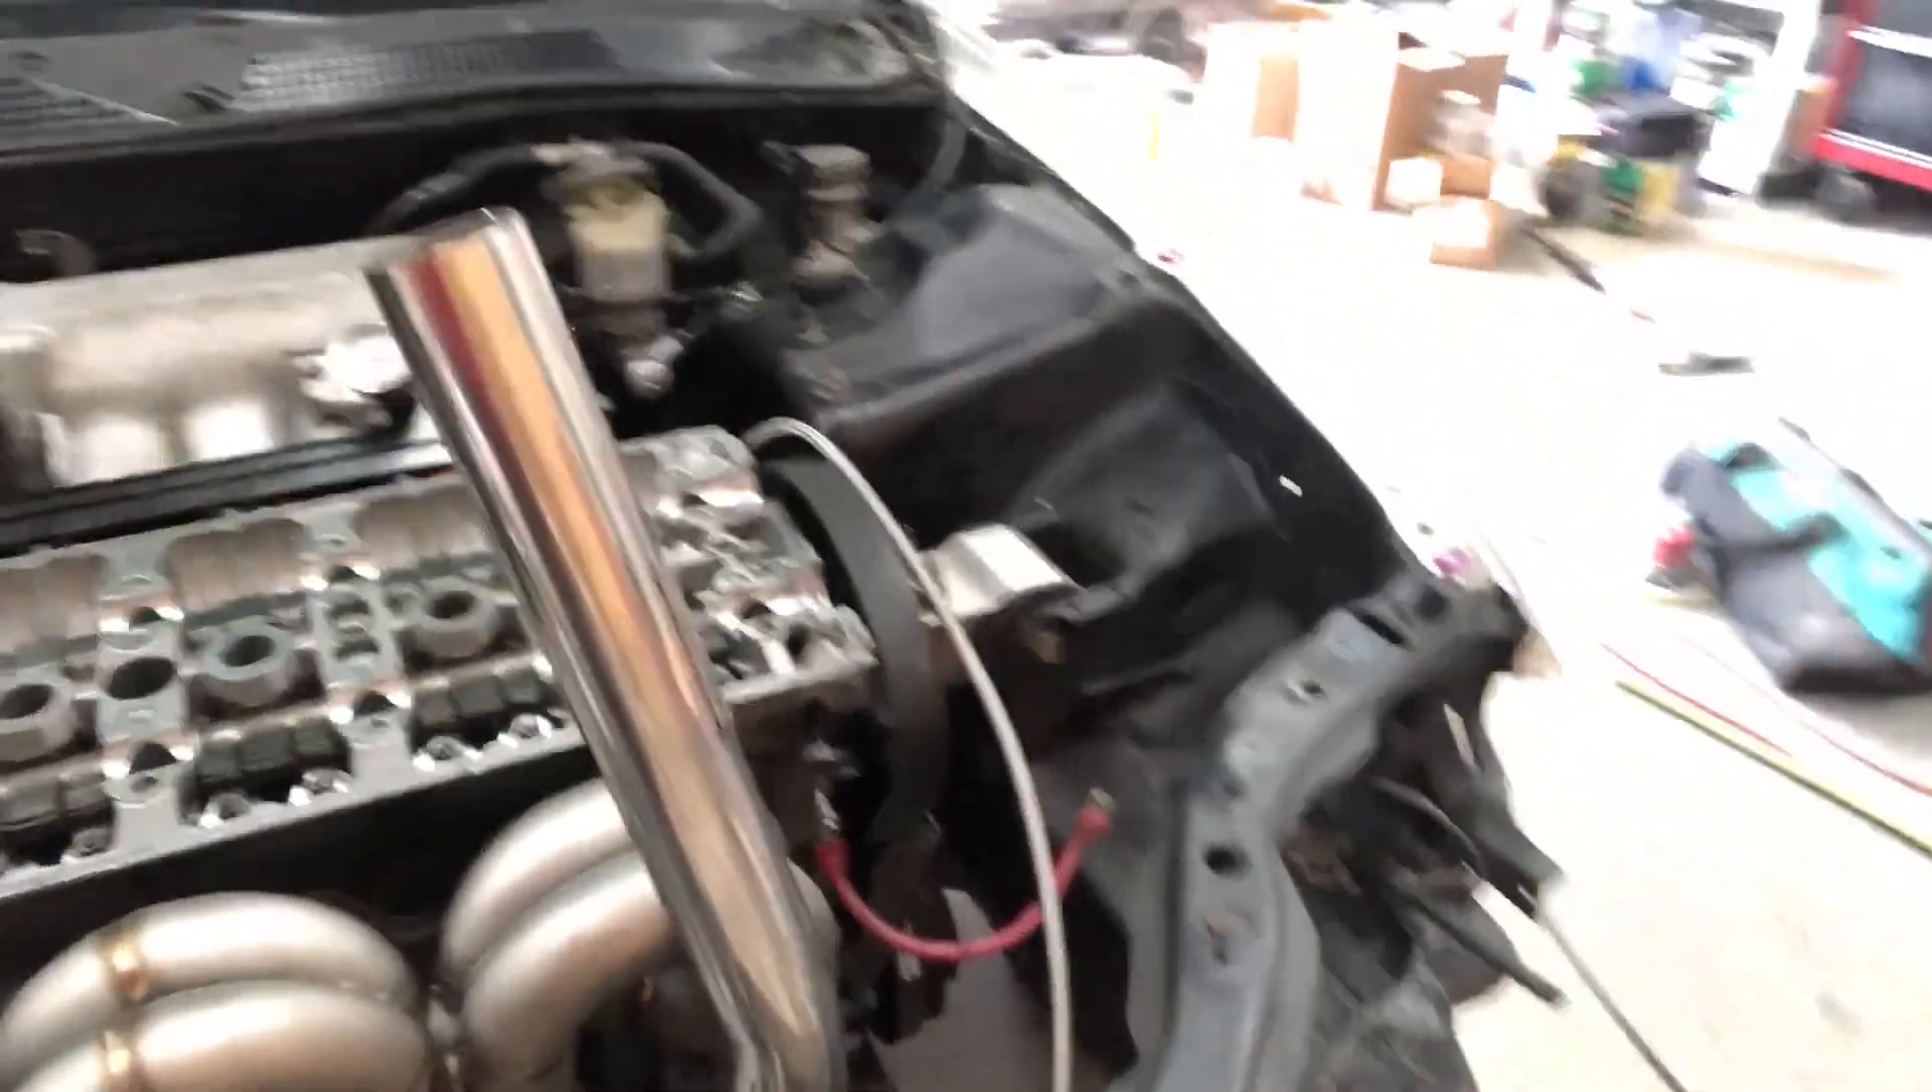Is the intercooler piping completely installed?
No.